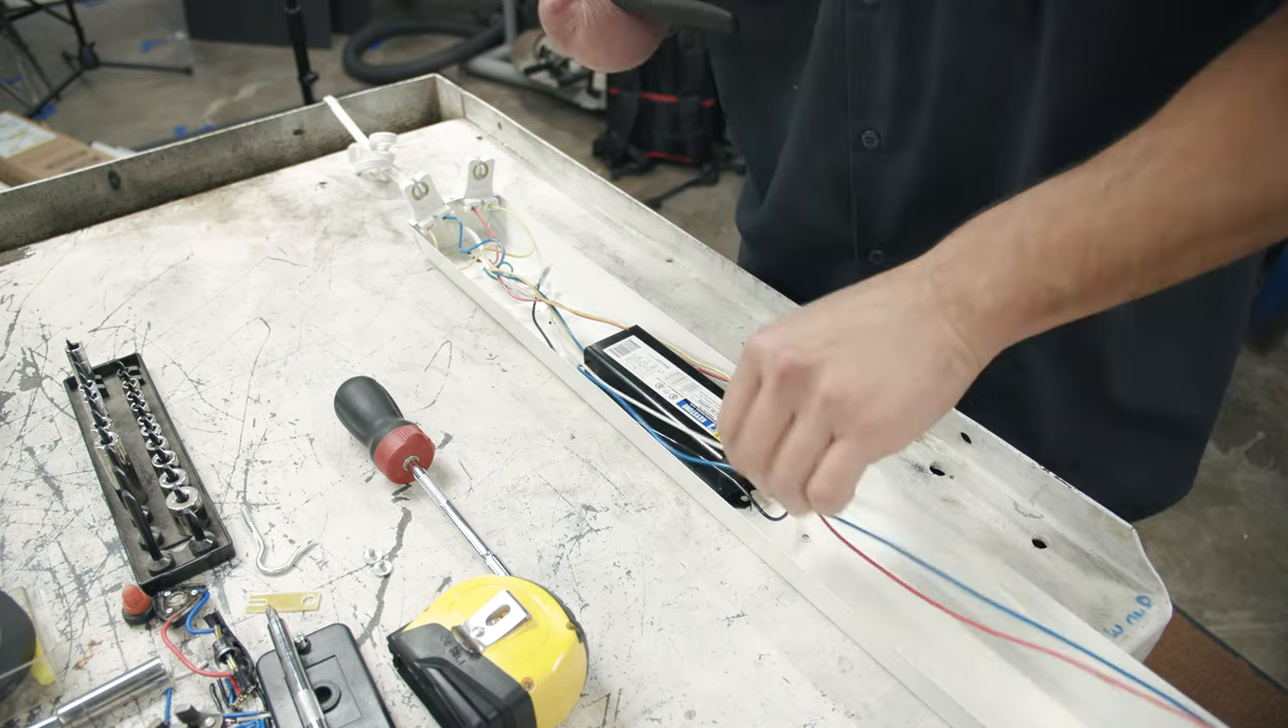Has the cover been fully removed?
Yes.